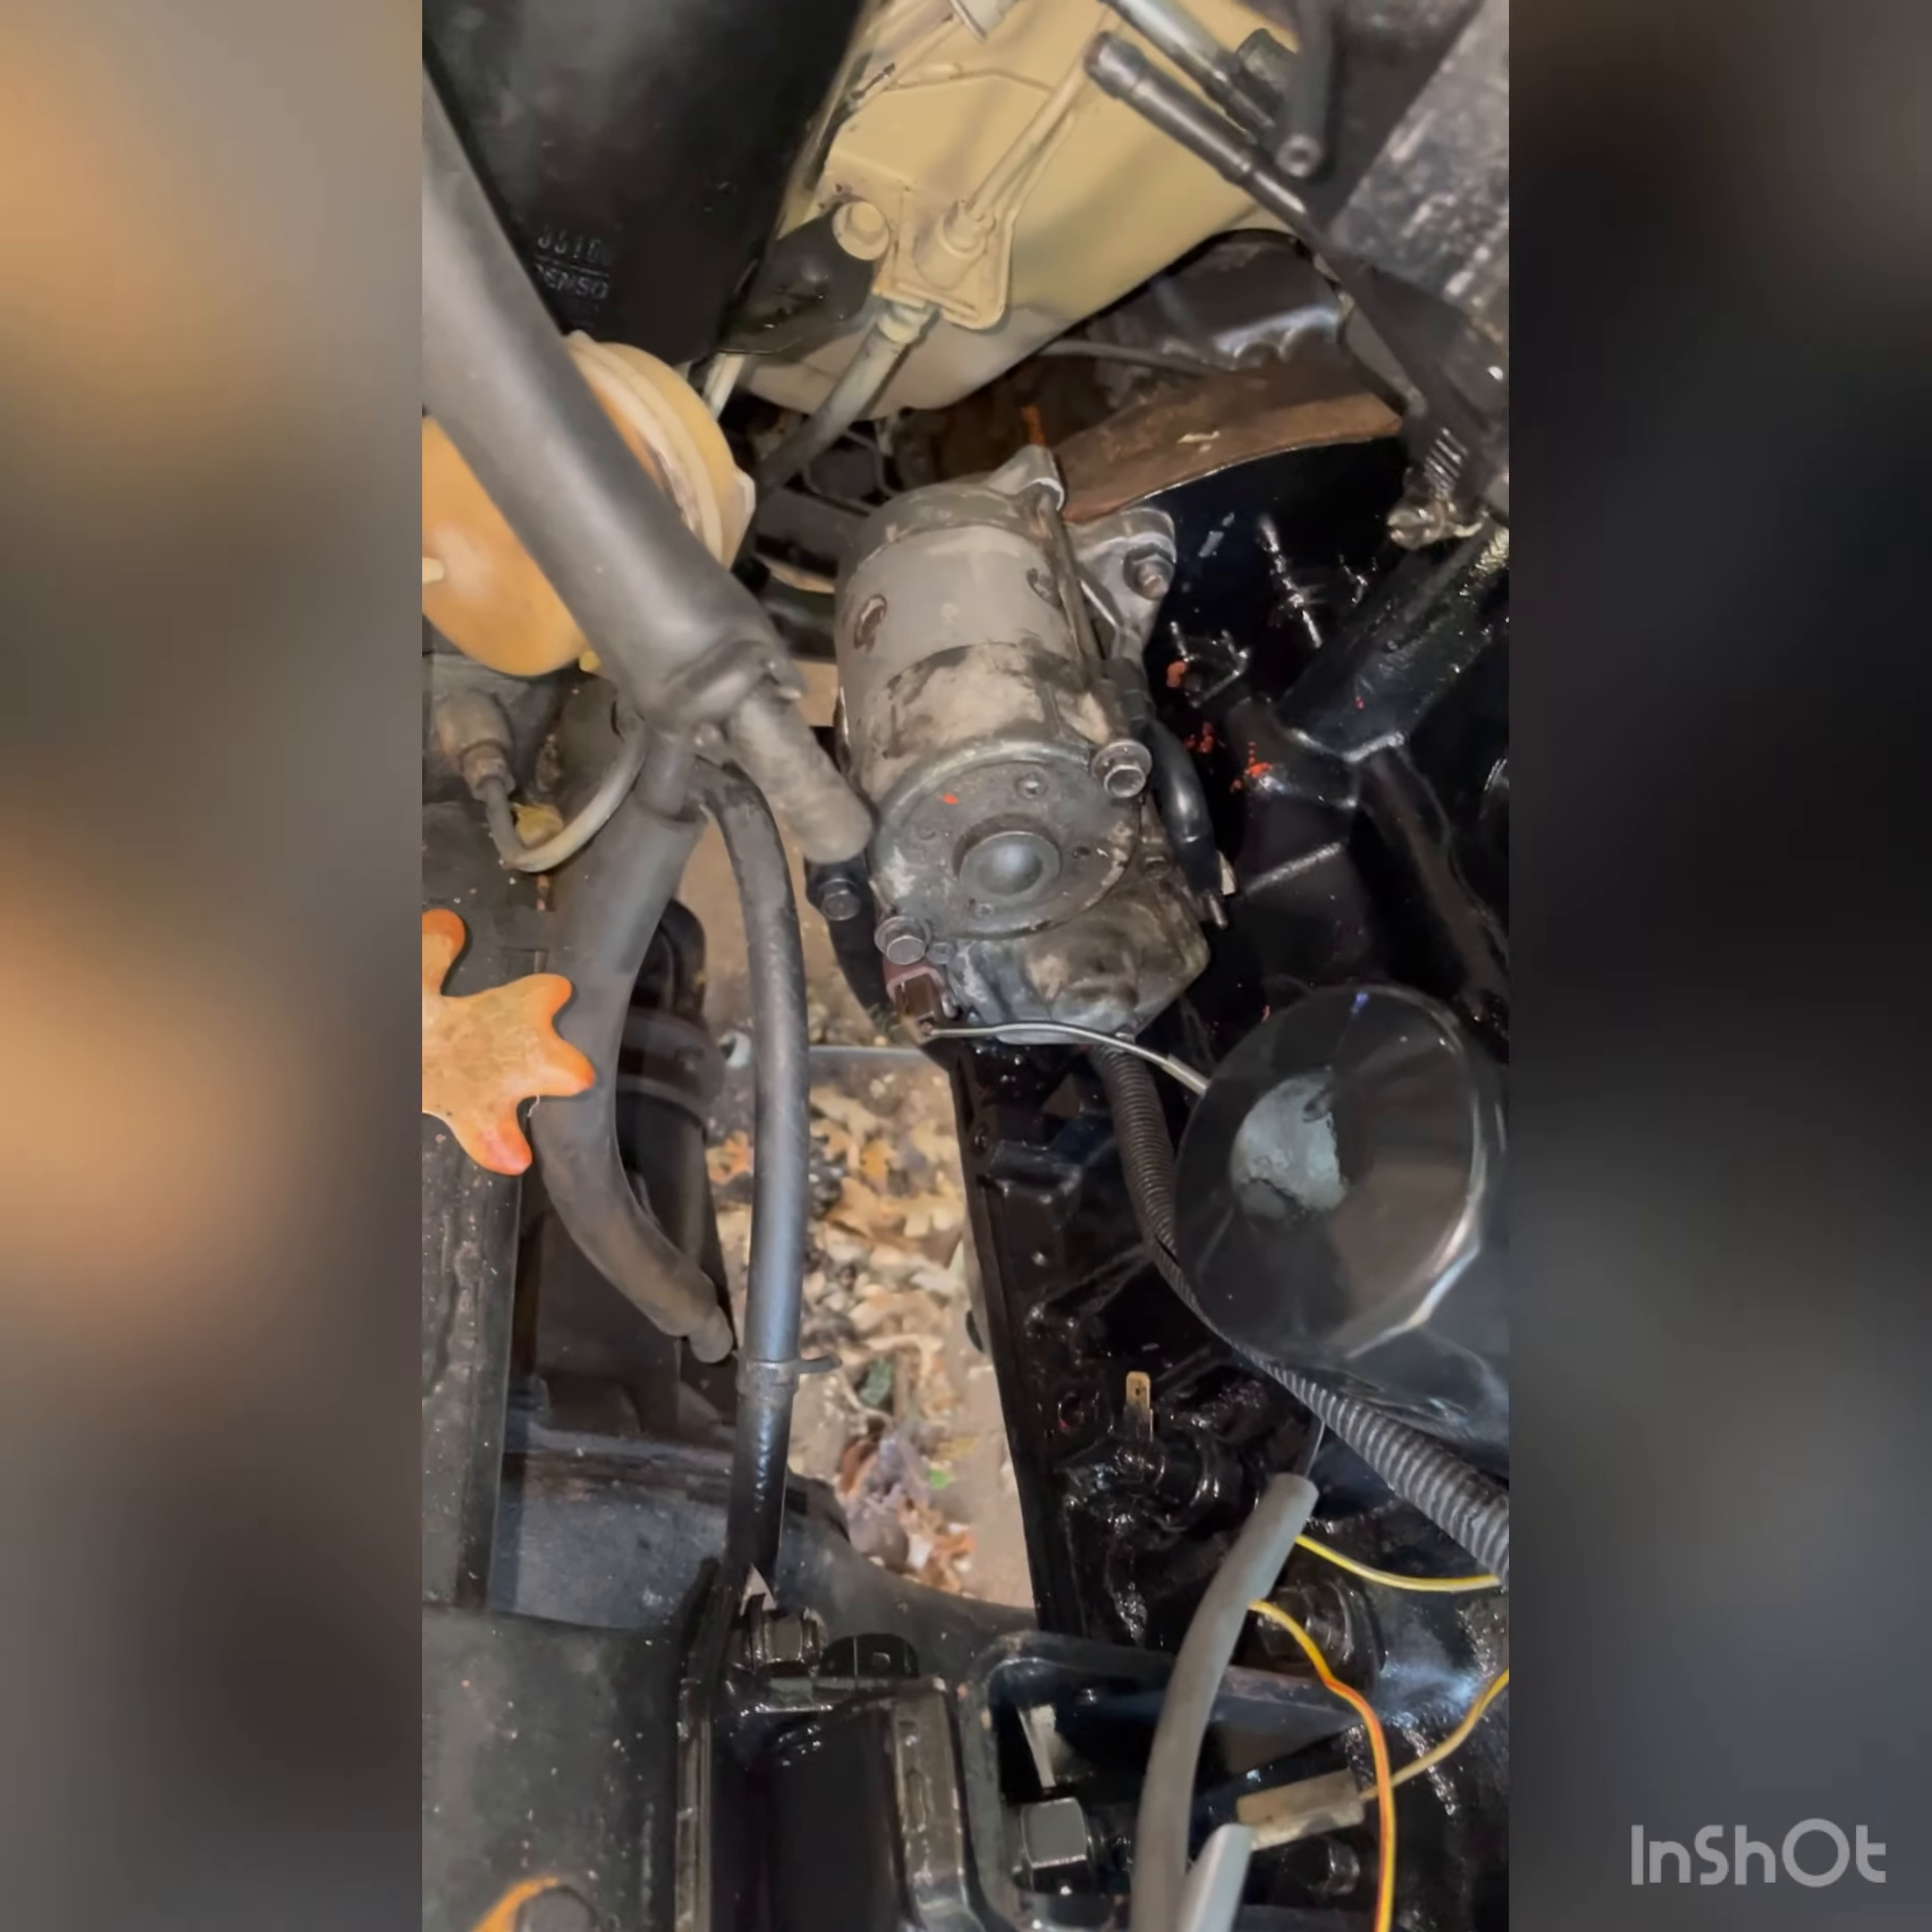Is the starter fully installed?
Yes.